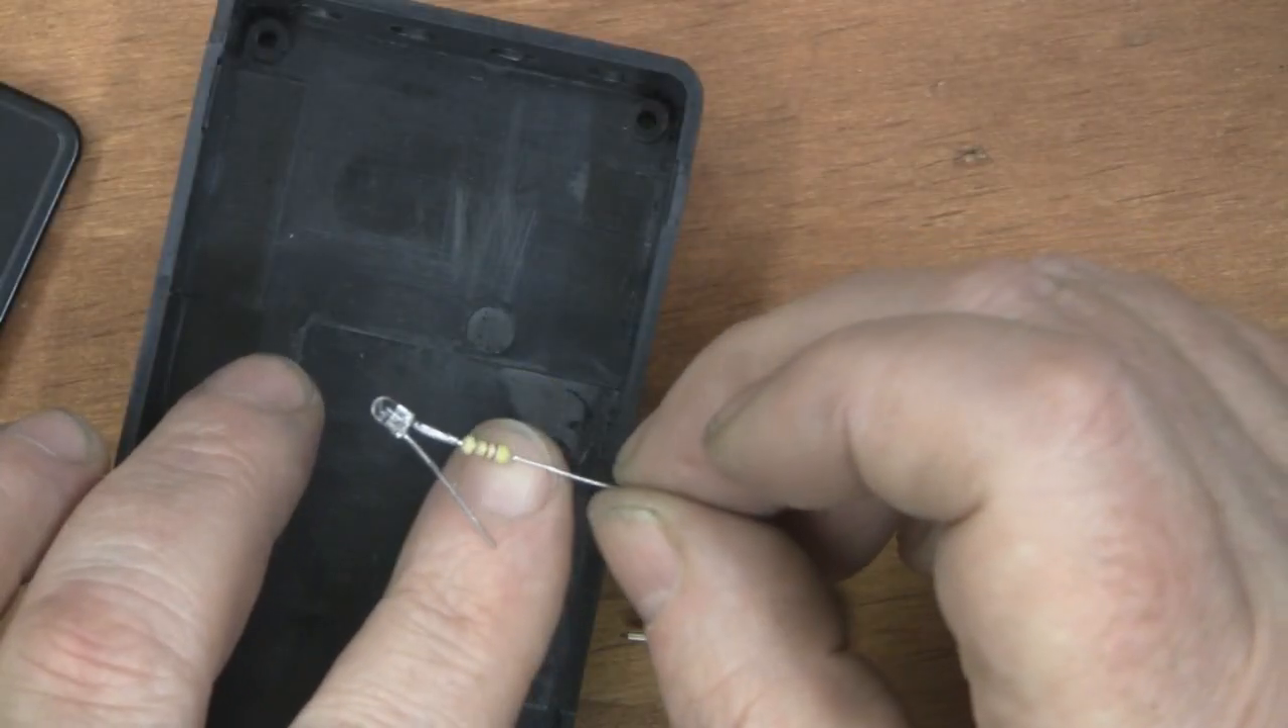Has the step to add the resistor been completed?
Yes.